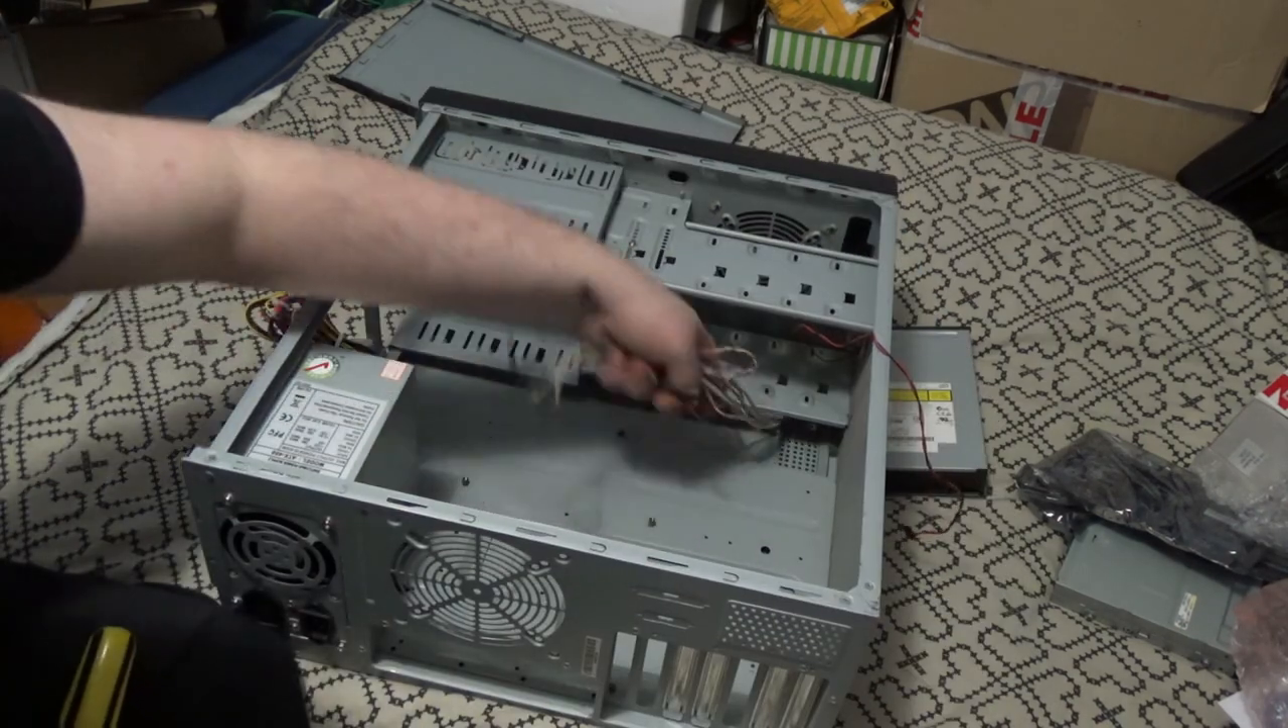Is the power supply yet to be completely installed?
No.